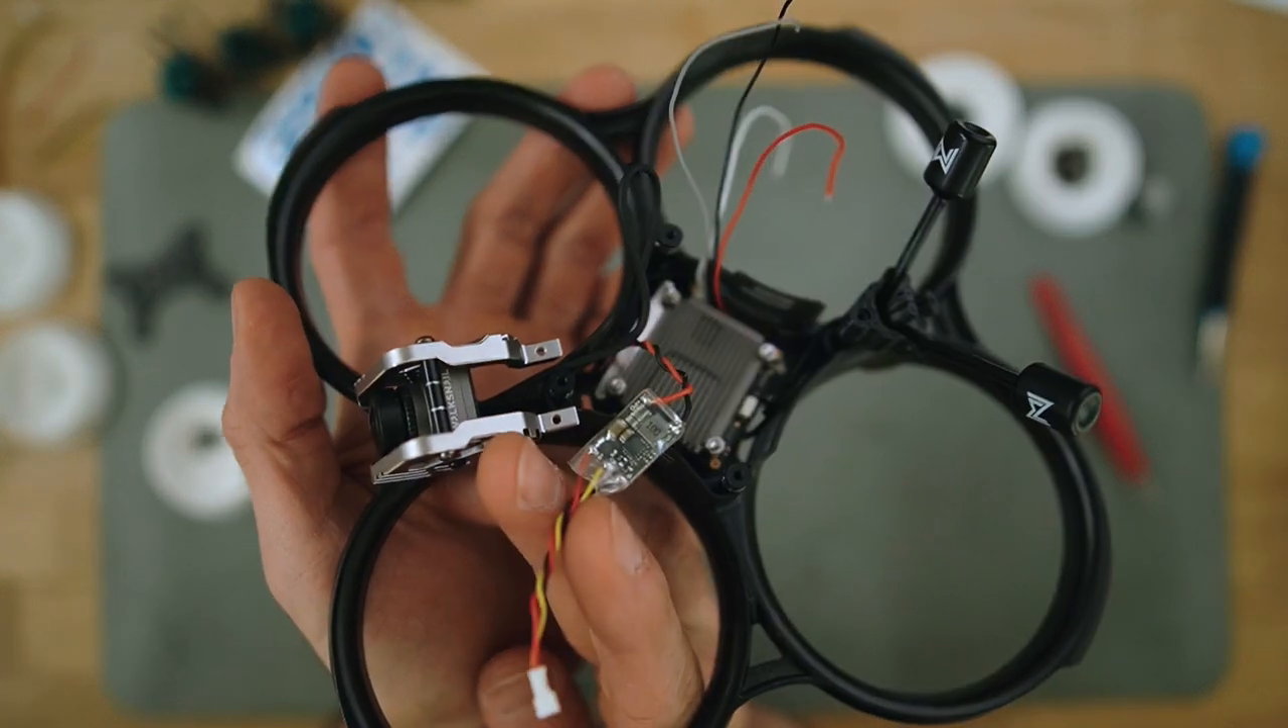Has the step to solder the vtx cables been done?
No.